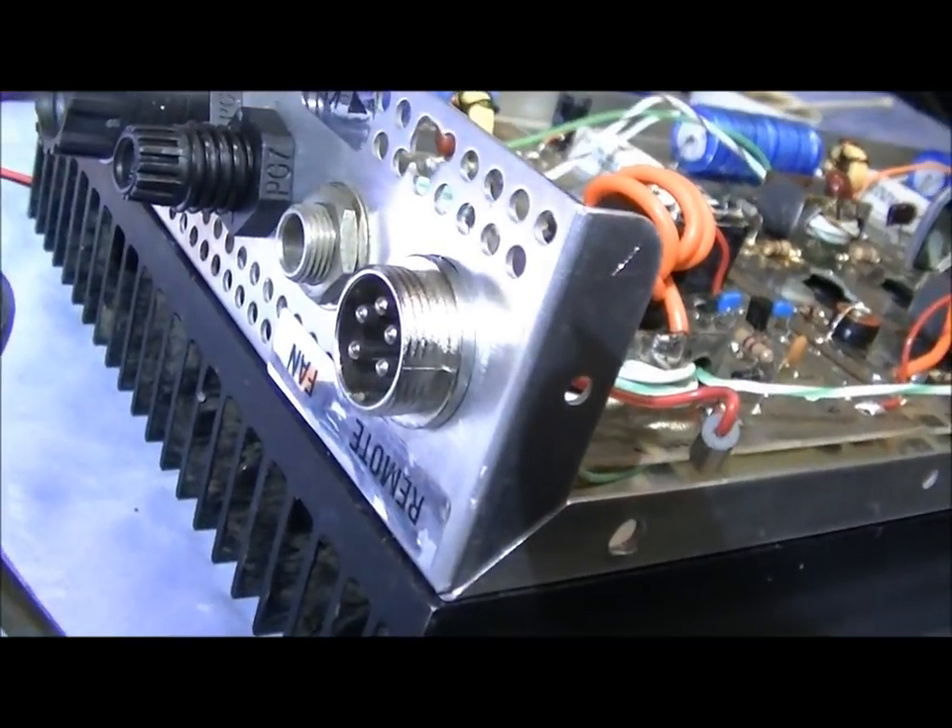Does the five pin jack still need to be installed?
No.